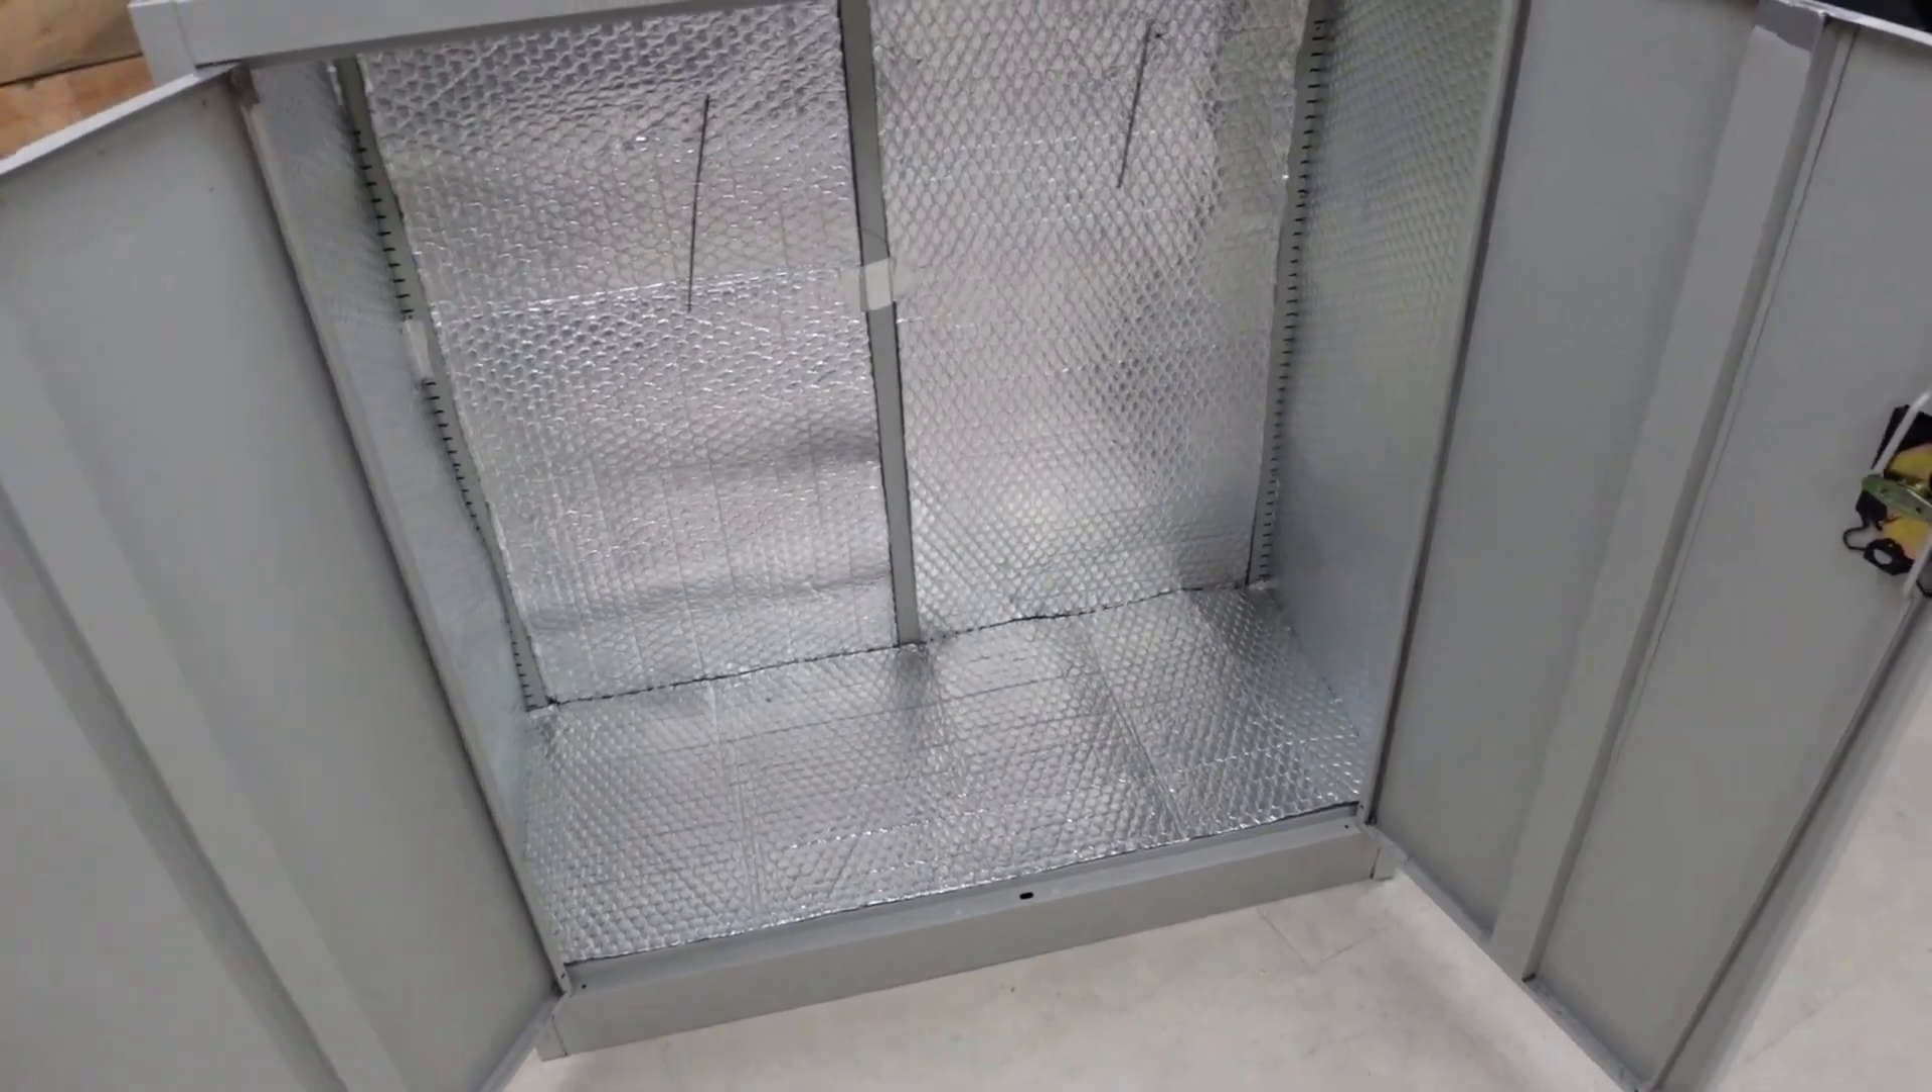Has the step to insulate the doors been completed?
No.